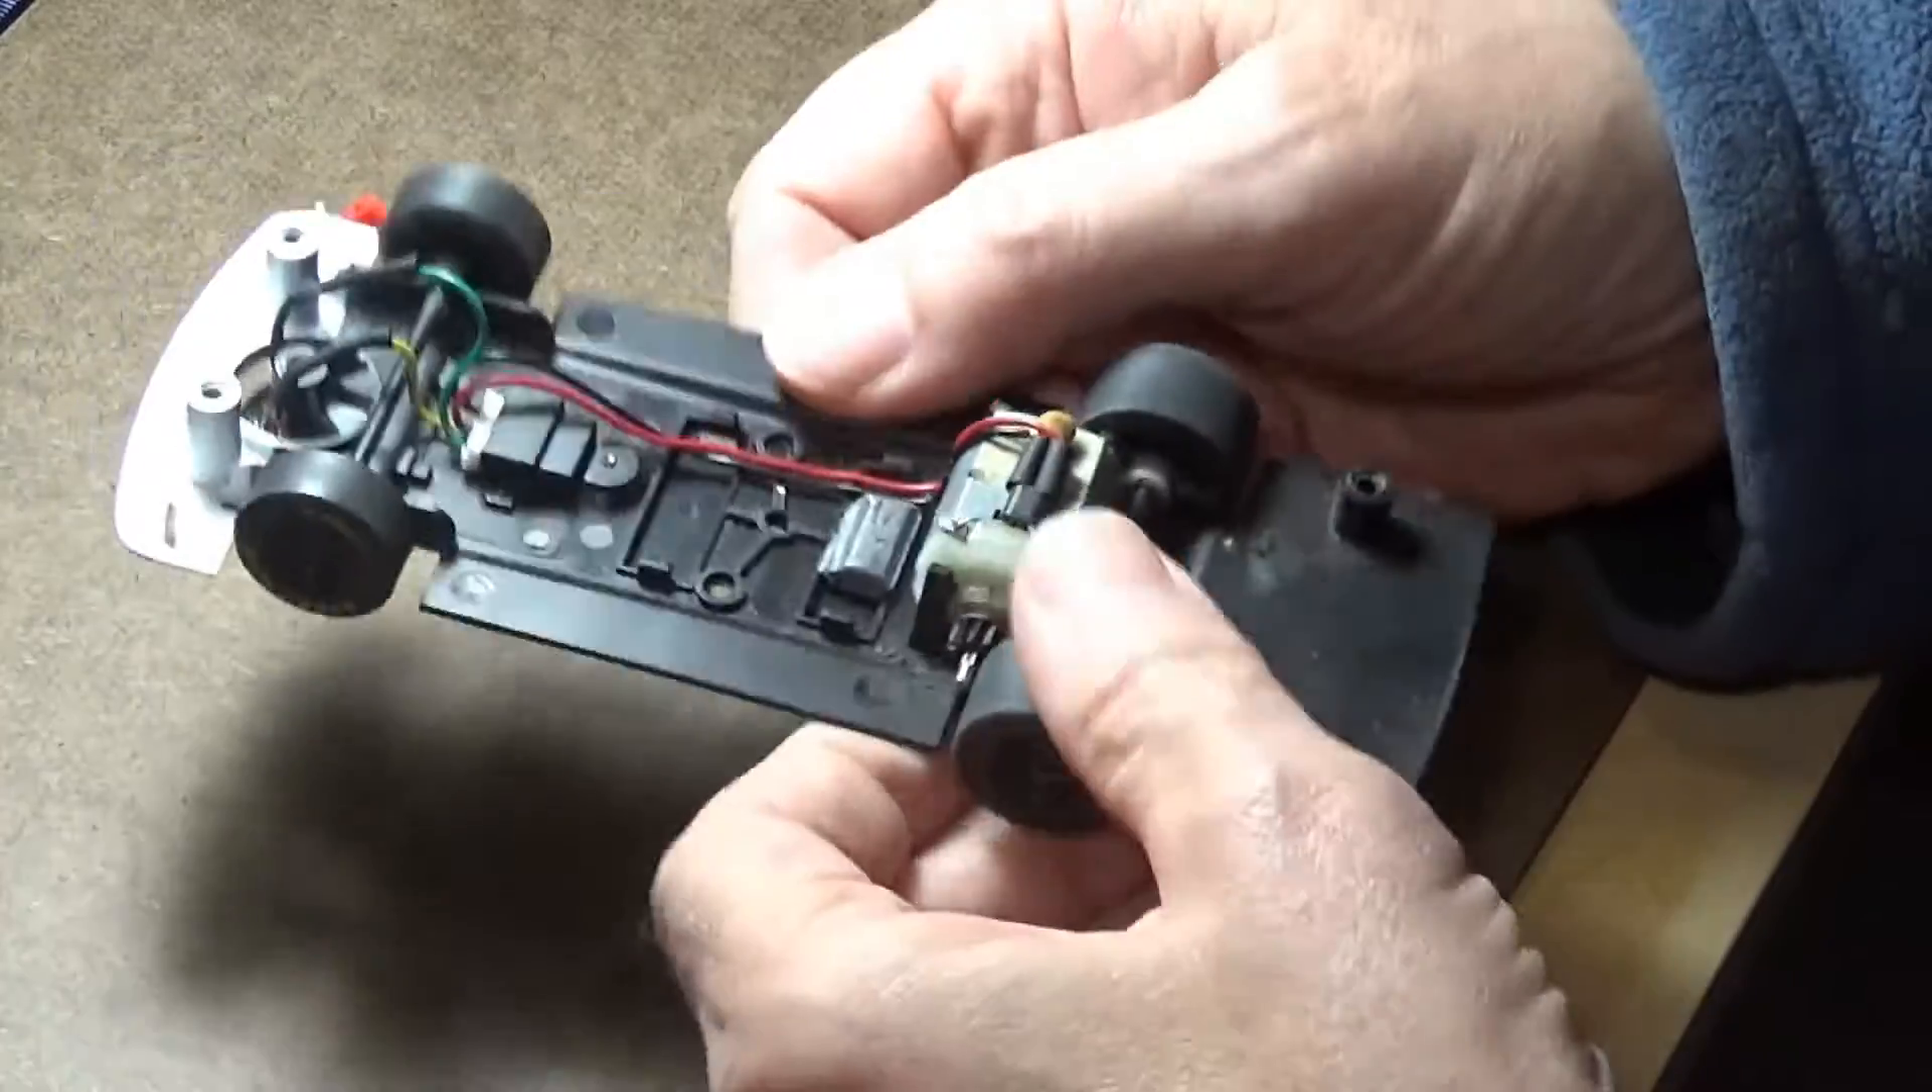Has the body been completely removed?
Yes.